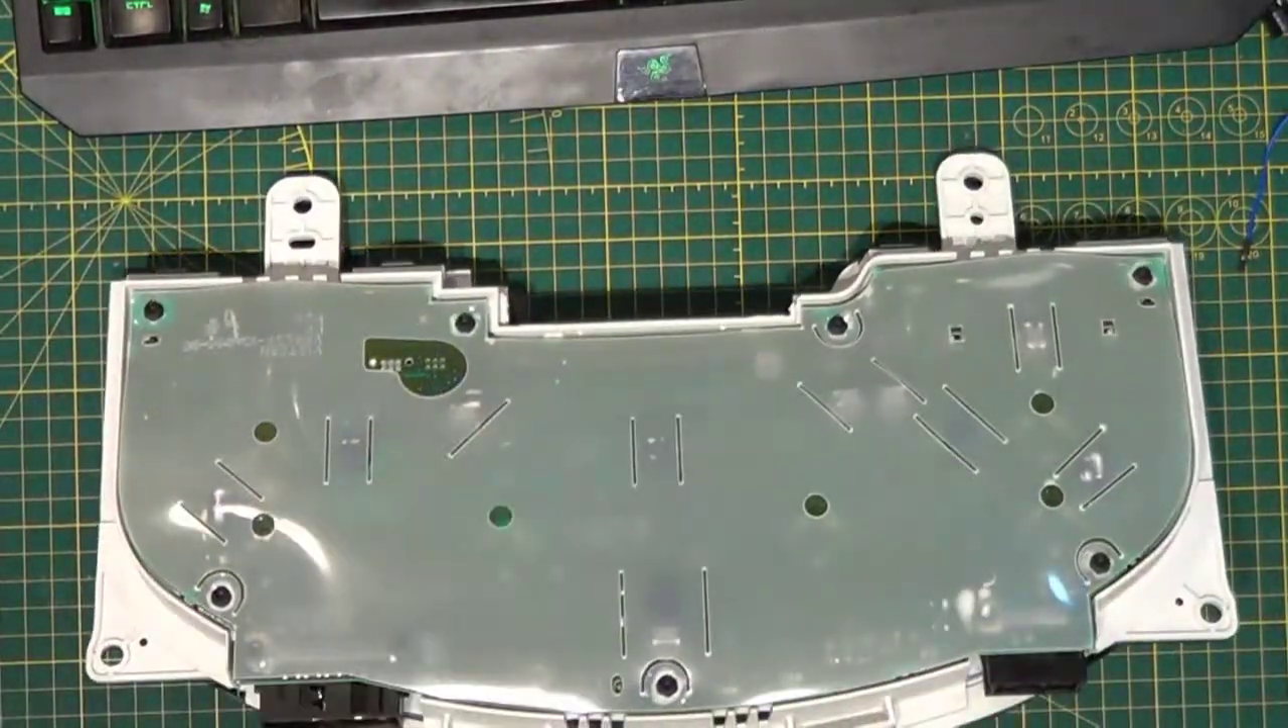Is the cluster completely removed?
Yes.